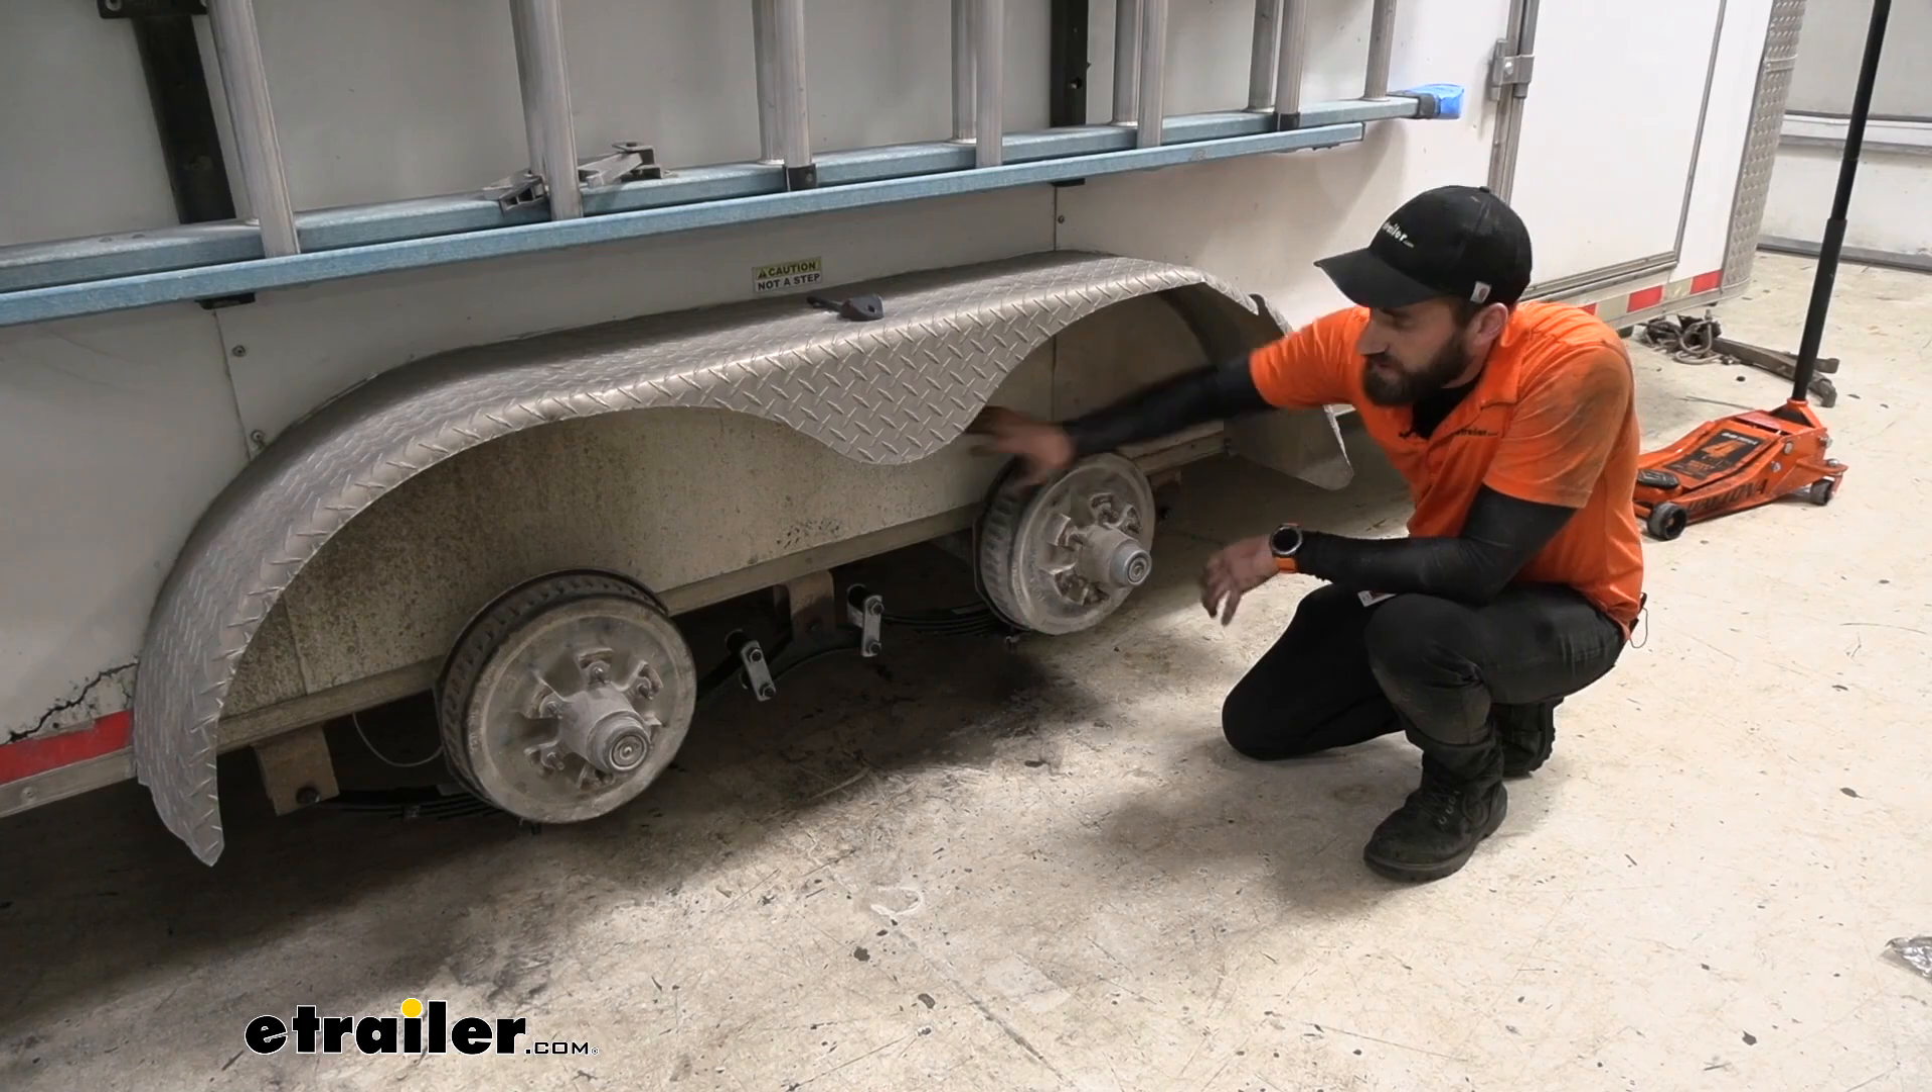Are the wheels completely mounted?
No.